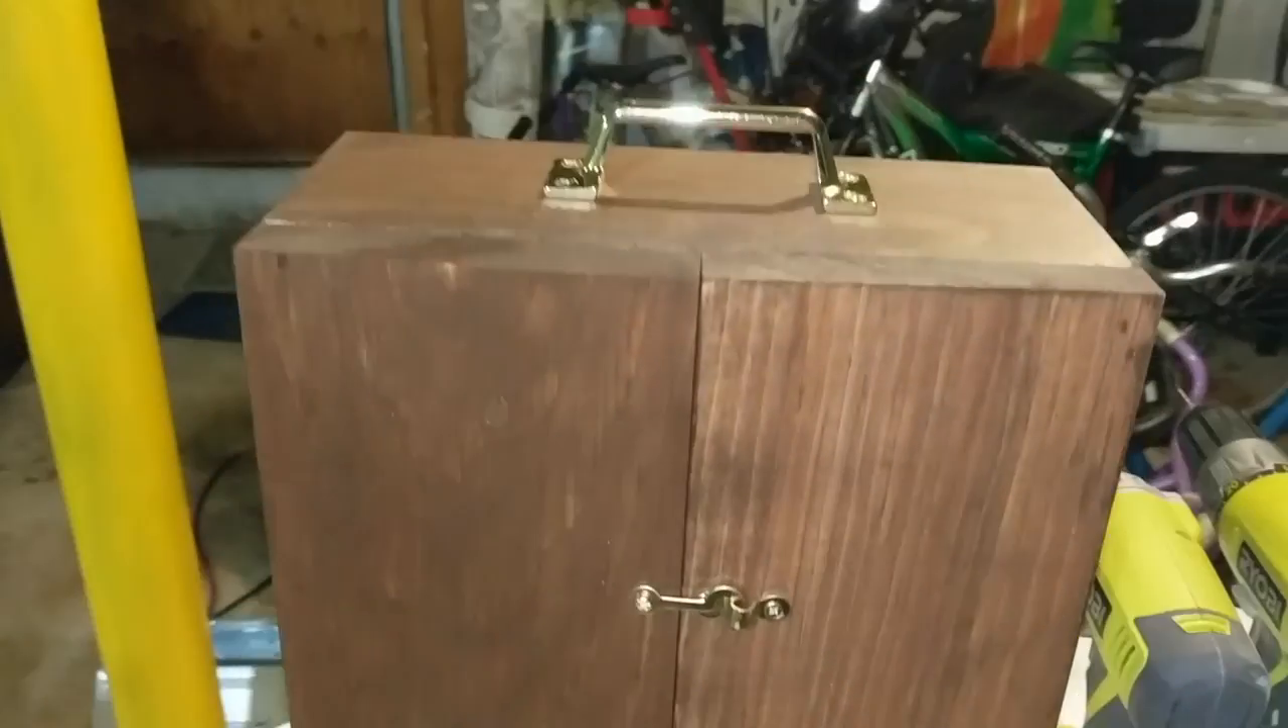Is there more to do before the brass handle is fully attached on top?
No.